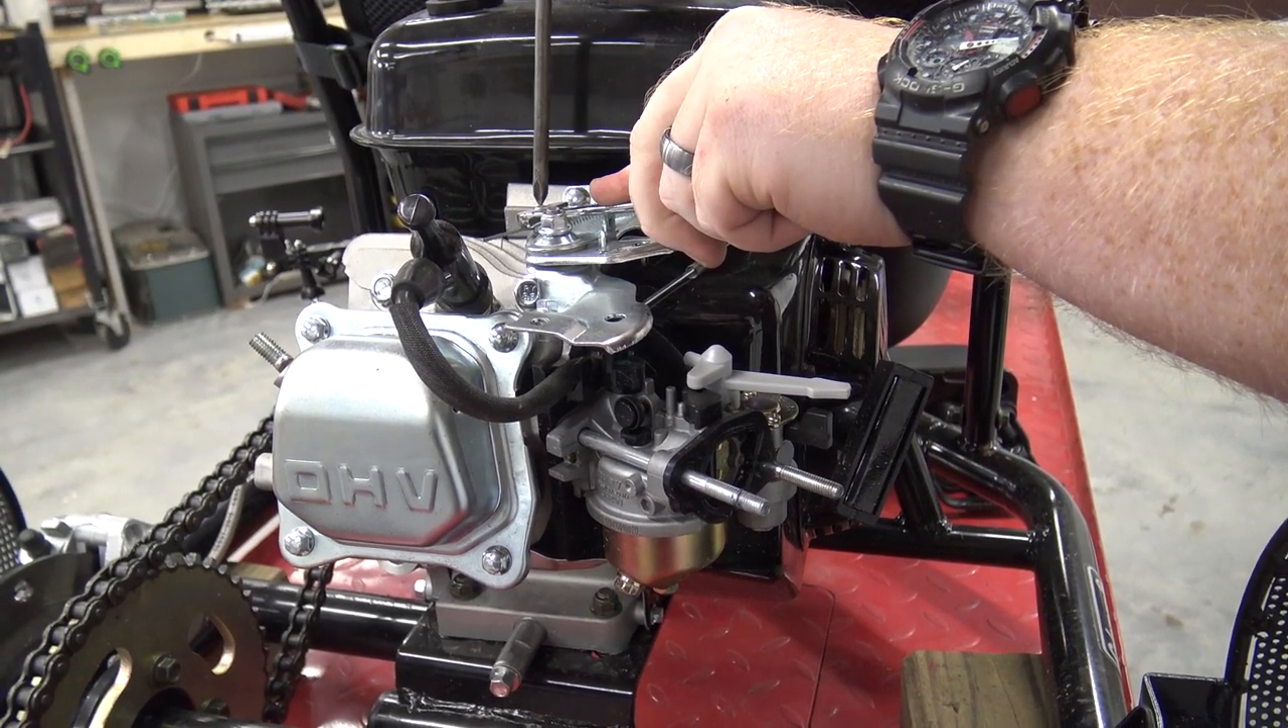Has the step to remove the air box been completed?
Yes.